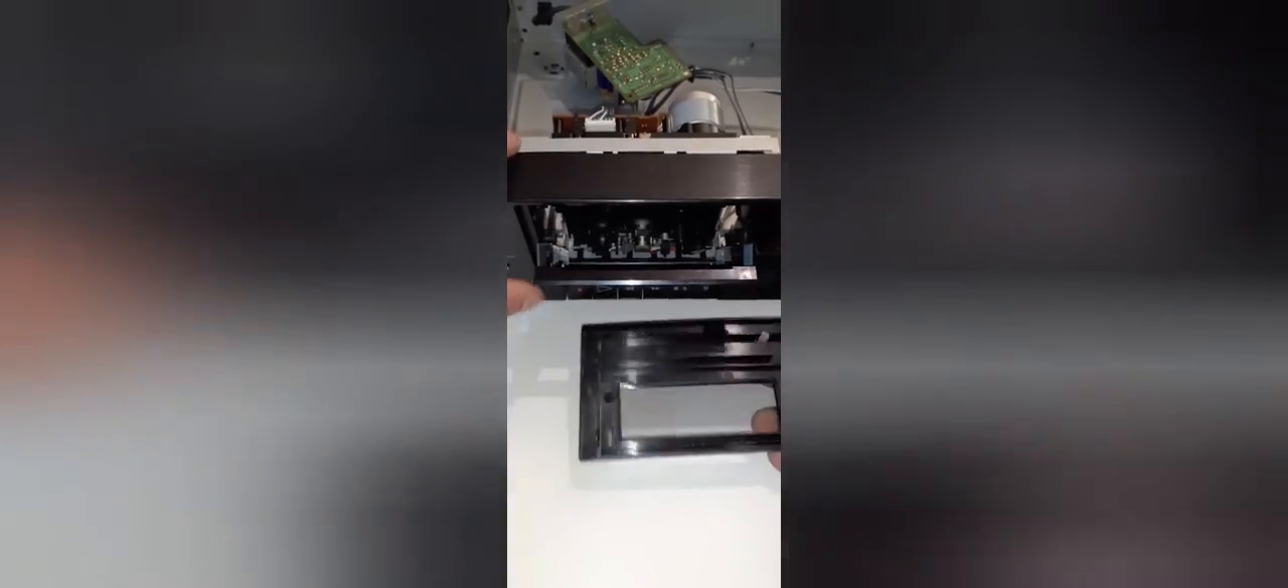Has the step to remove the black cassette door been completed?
Yes.